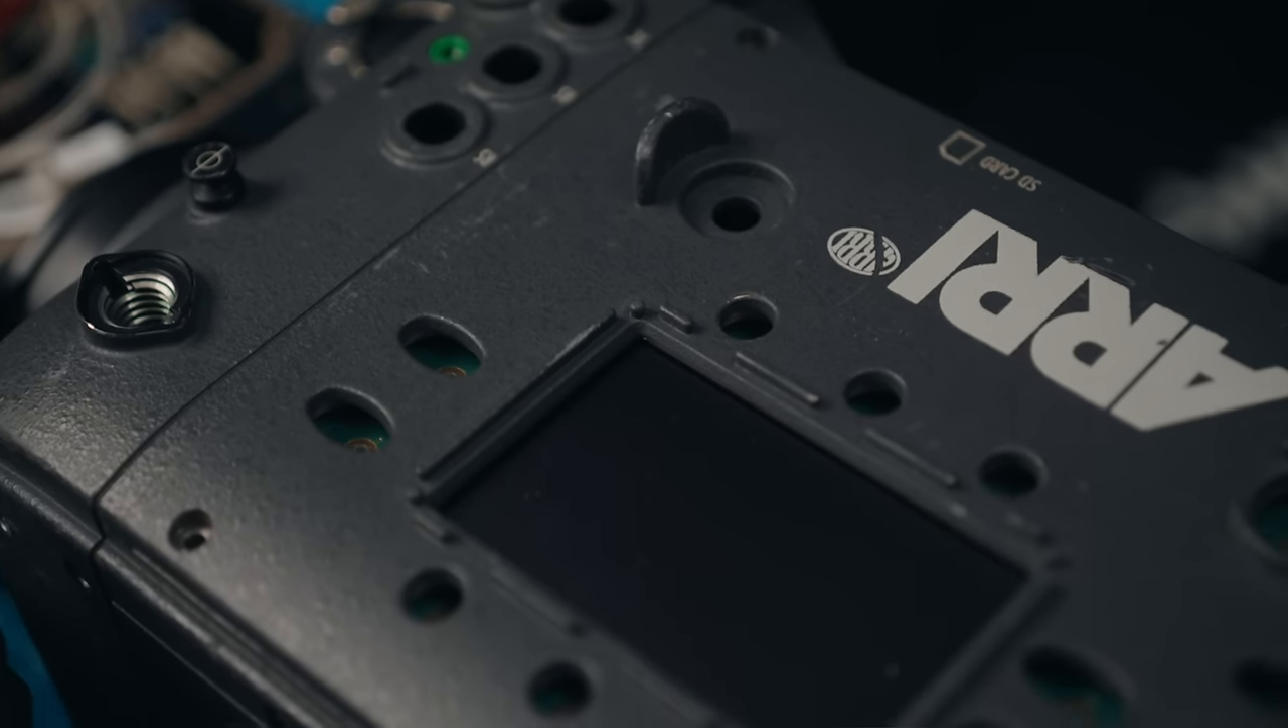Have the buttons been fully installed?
No.